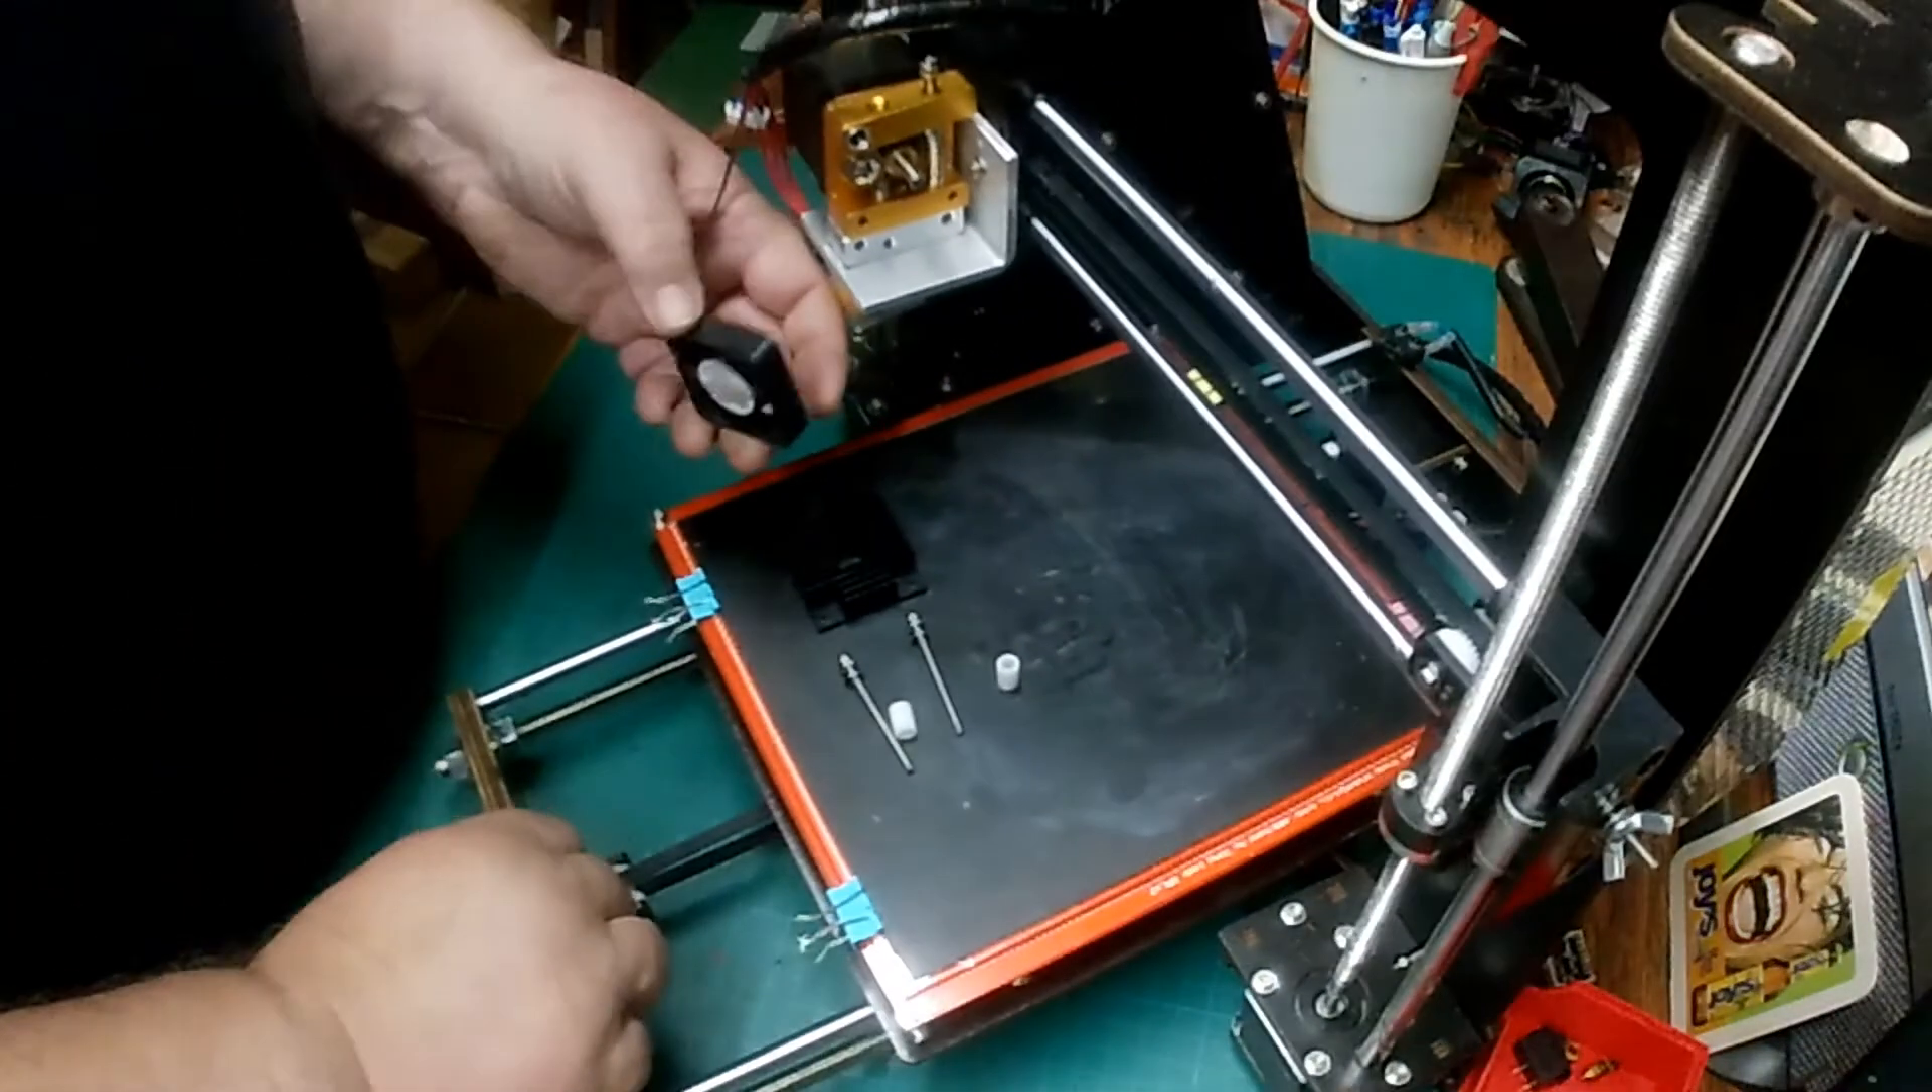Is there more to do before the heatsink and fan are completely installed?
Yes.